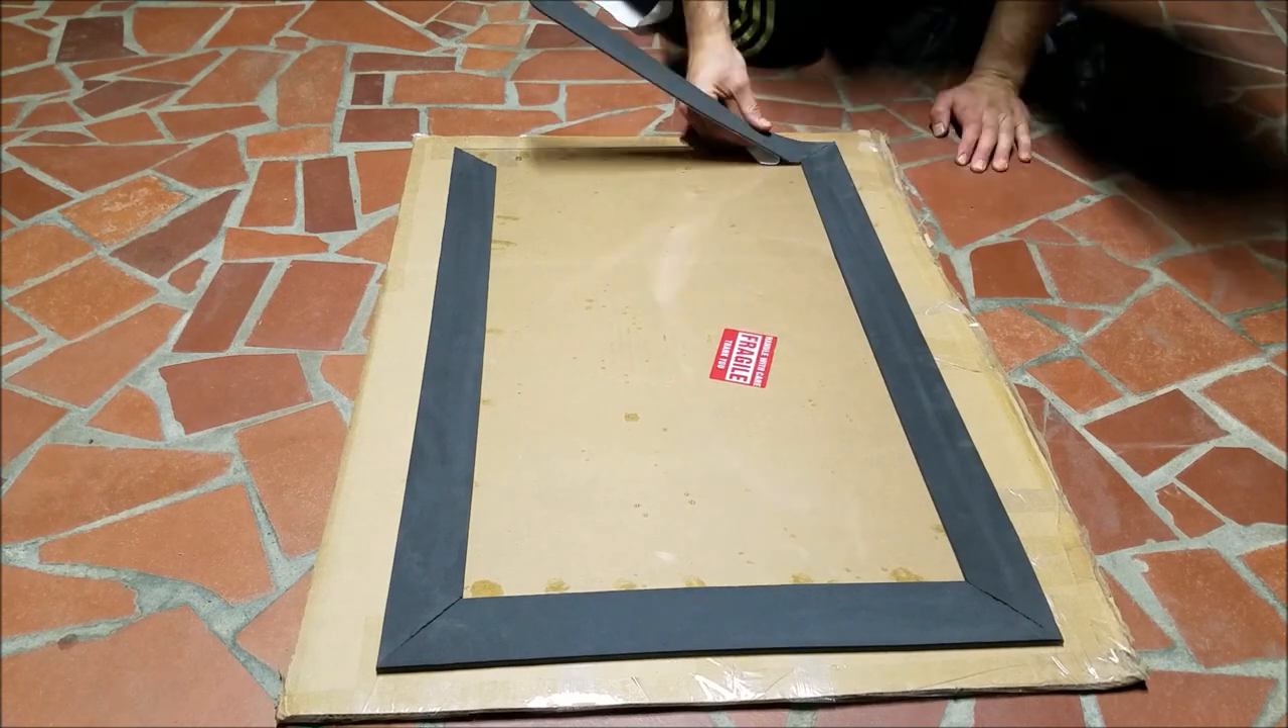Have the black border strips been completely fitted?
No.